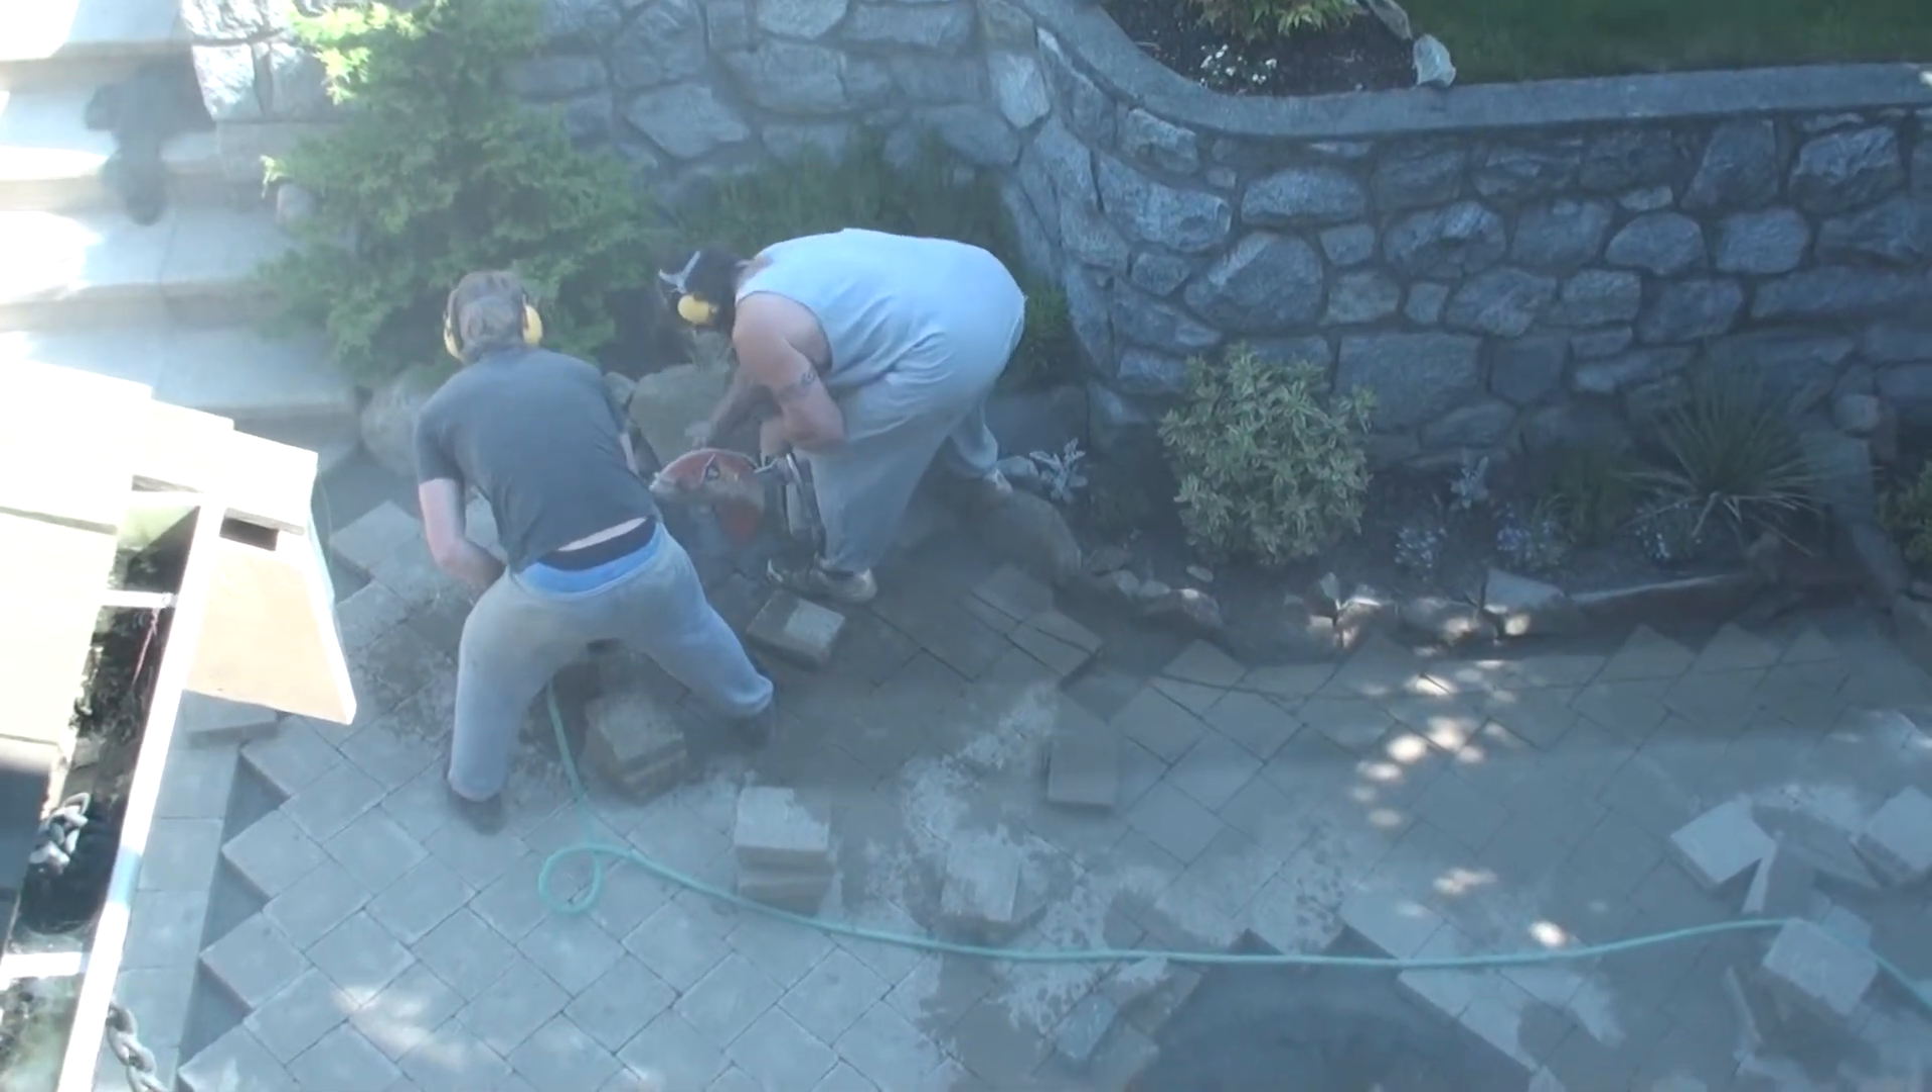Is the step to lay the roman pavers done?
No.